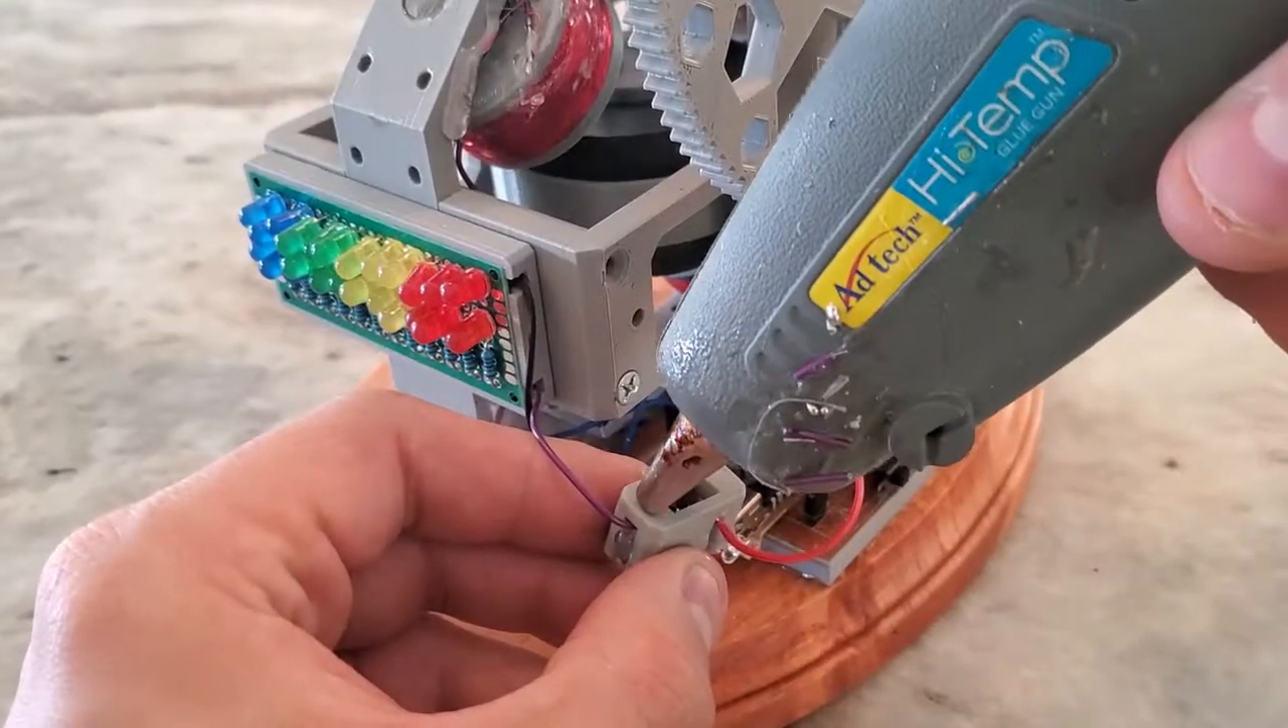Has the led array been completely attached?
Yes.